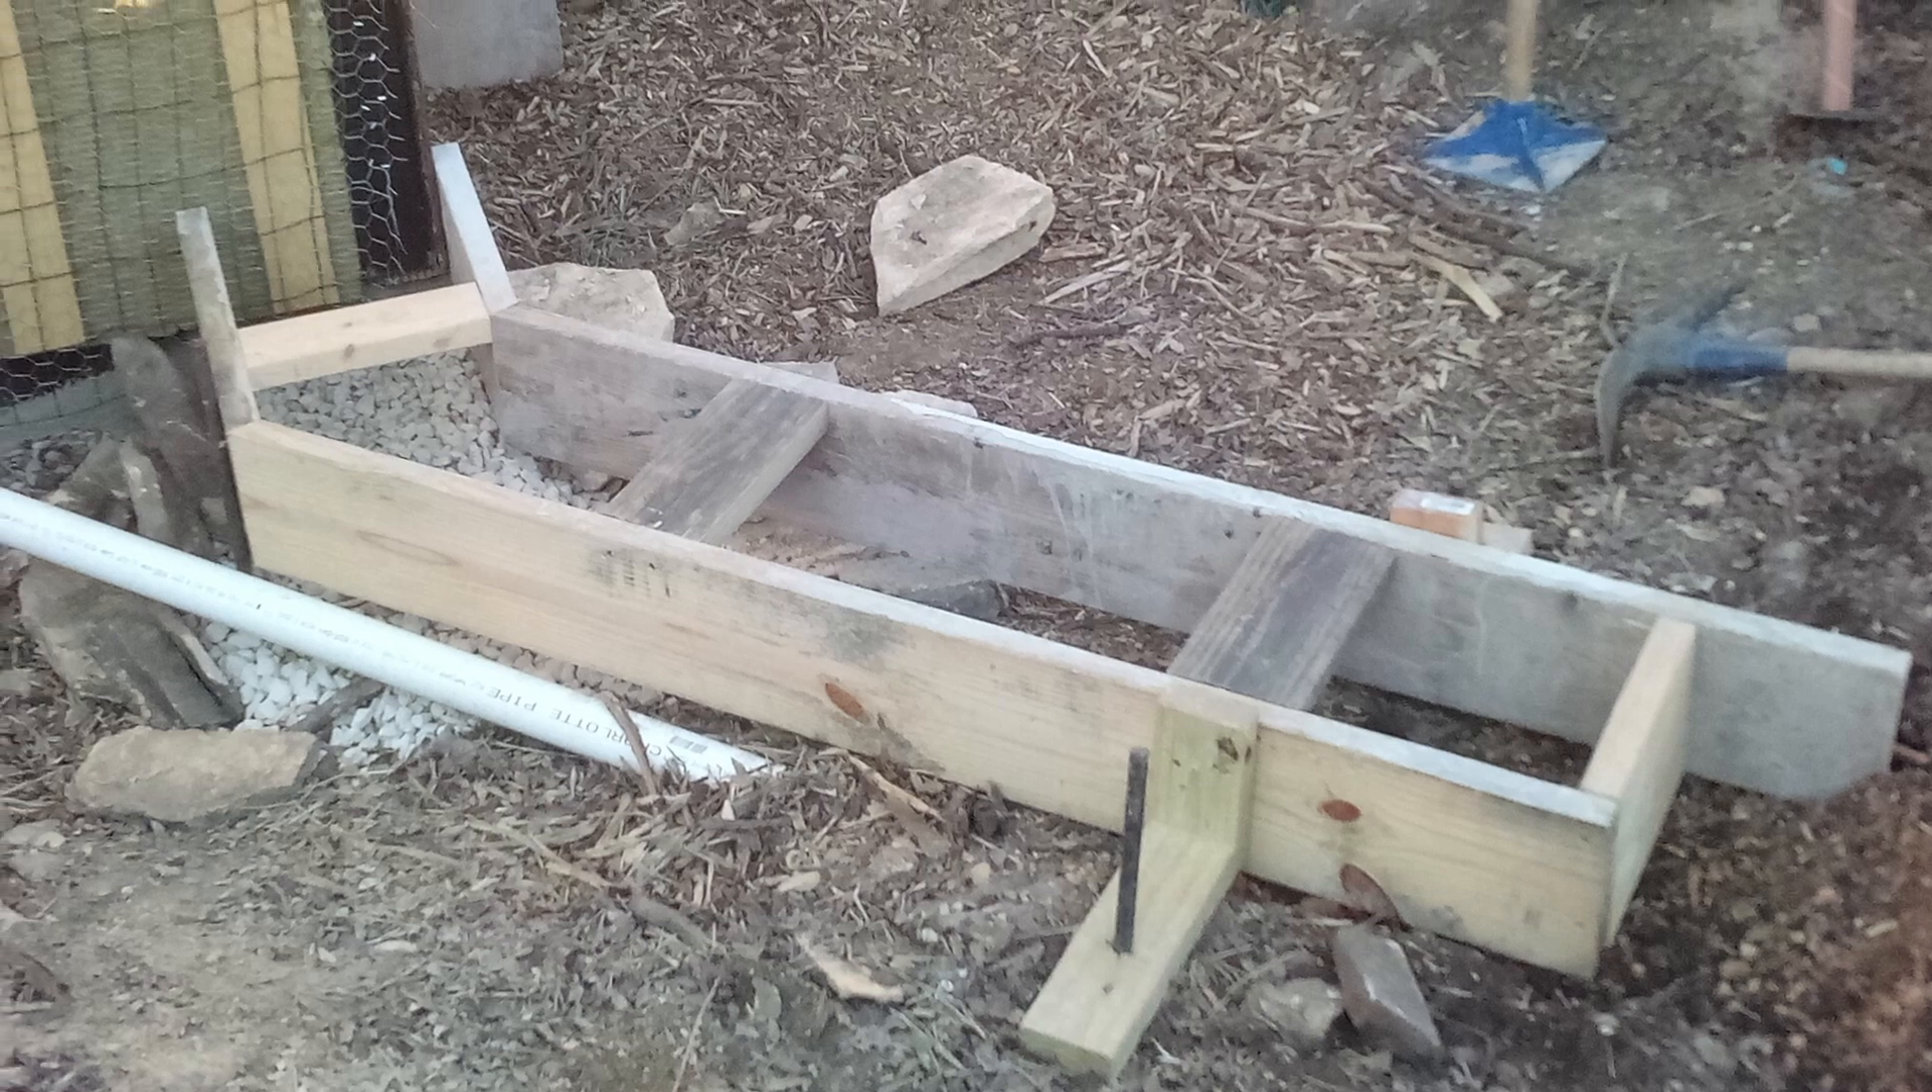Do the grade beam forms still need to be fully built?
No.